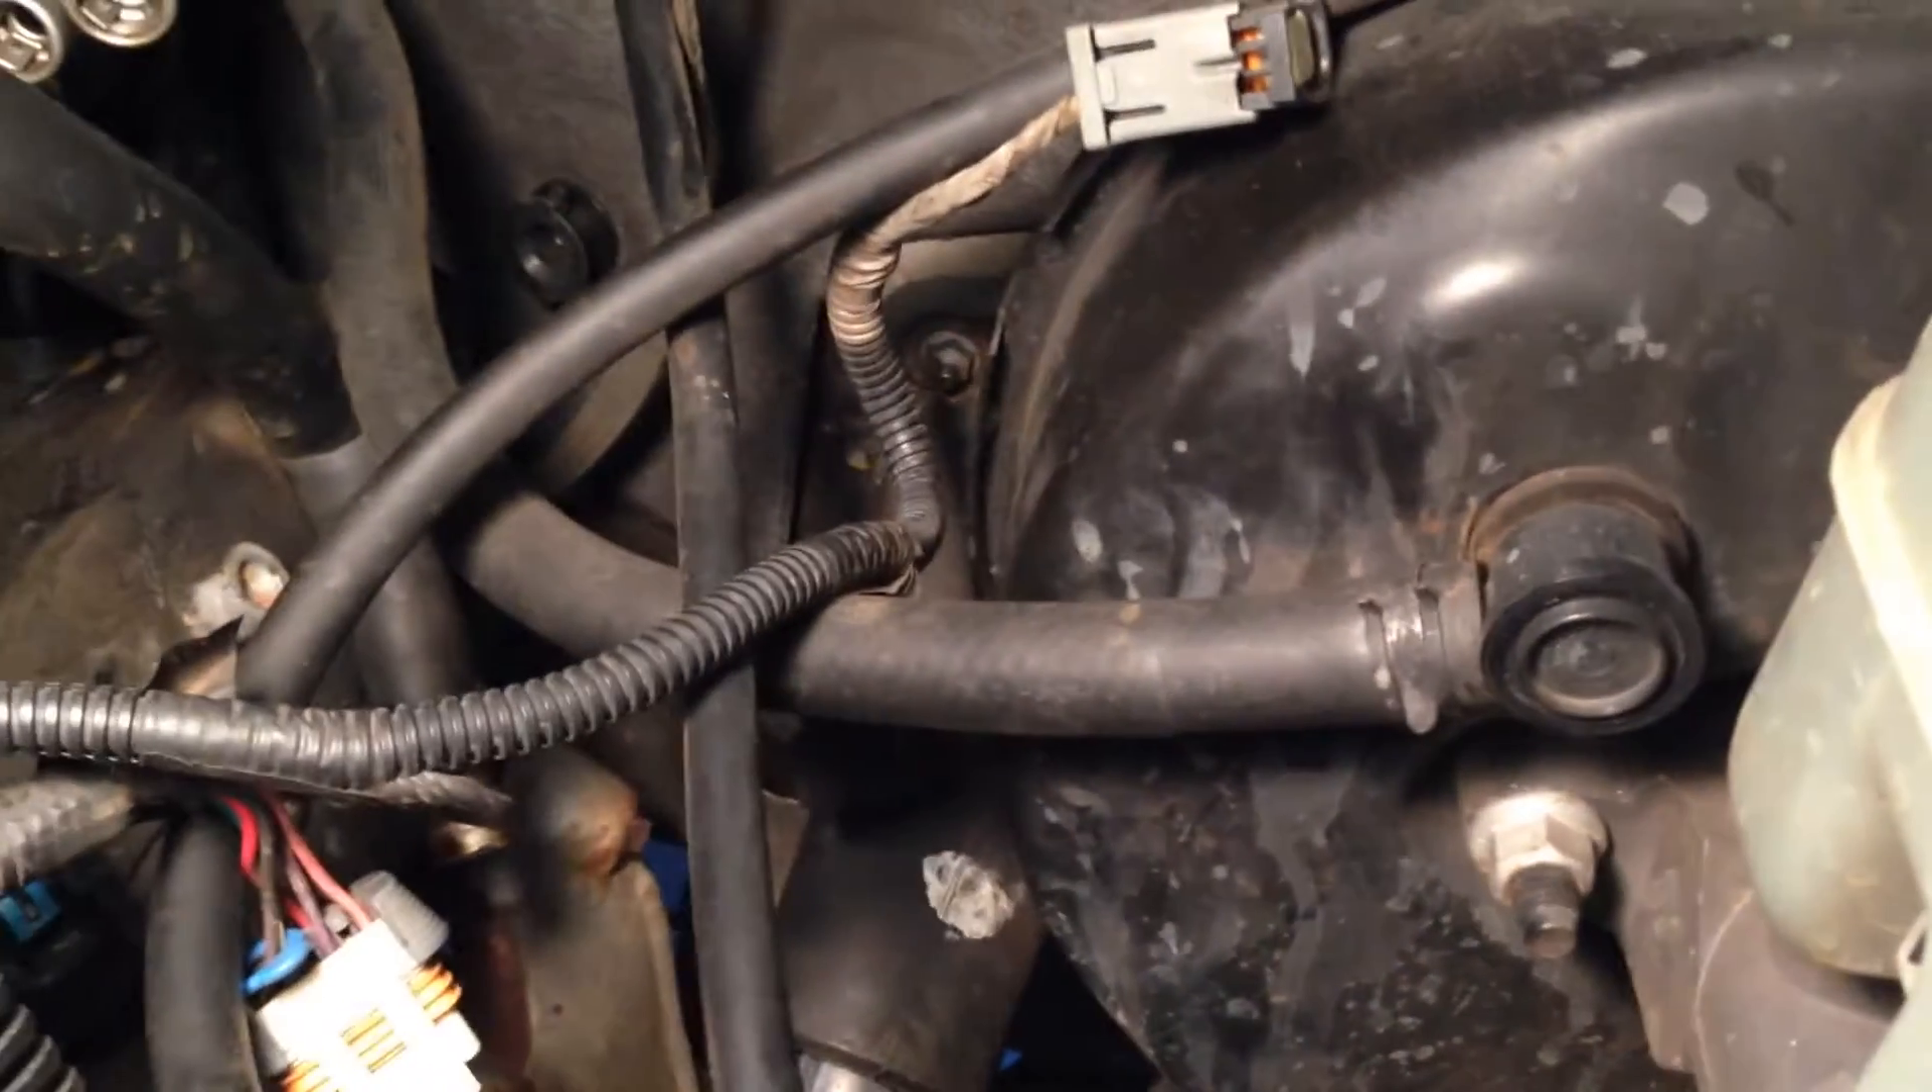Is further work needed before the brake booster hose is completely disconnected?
Yes.